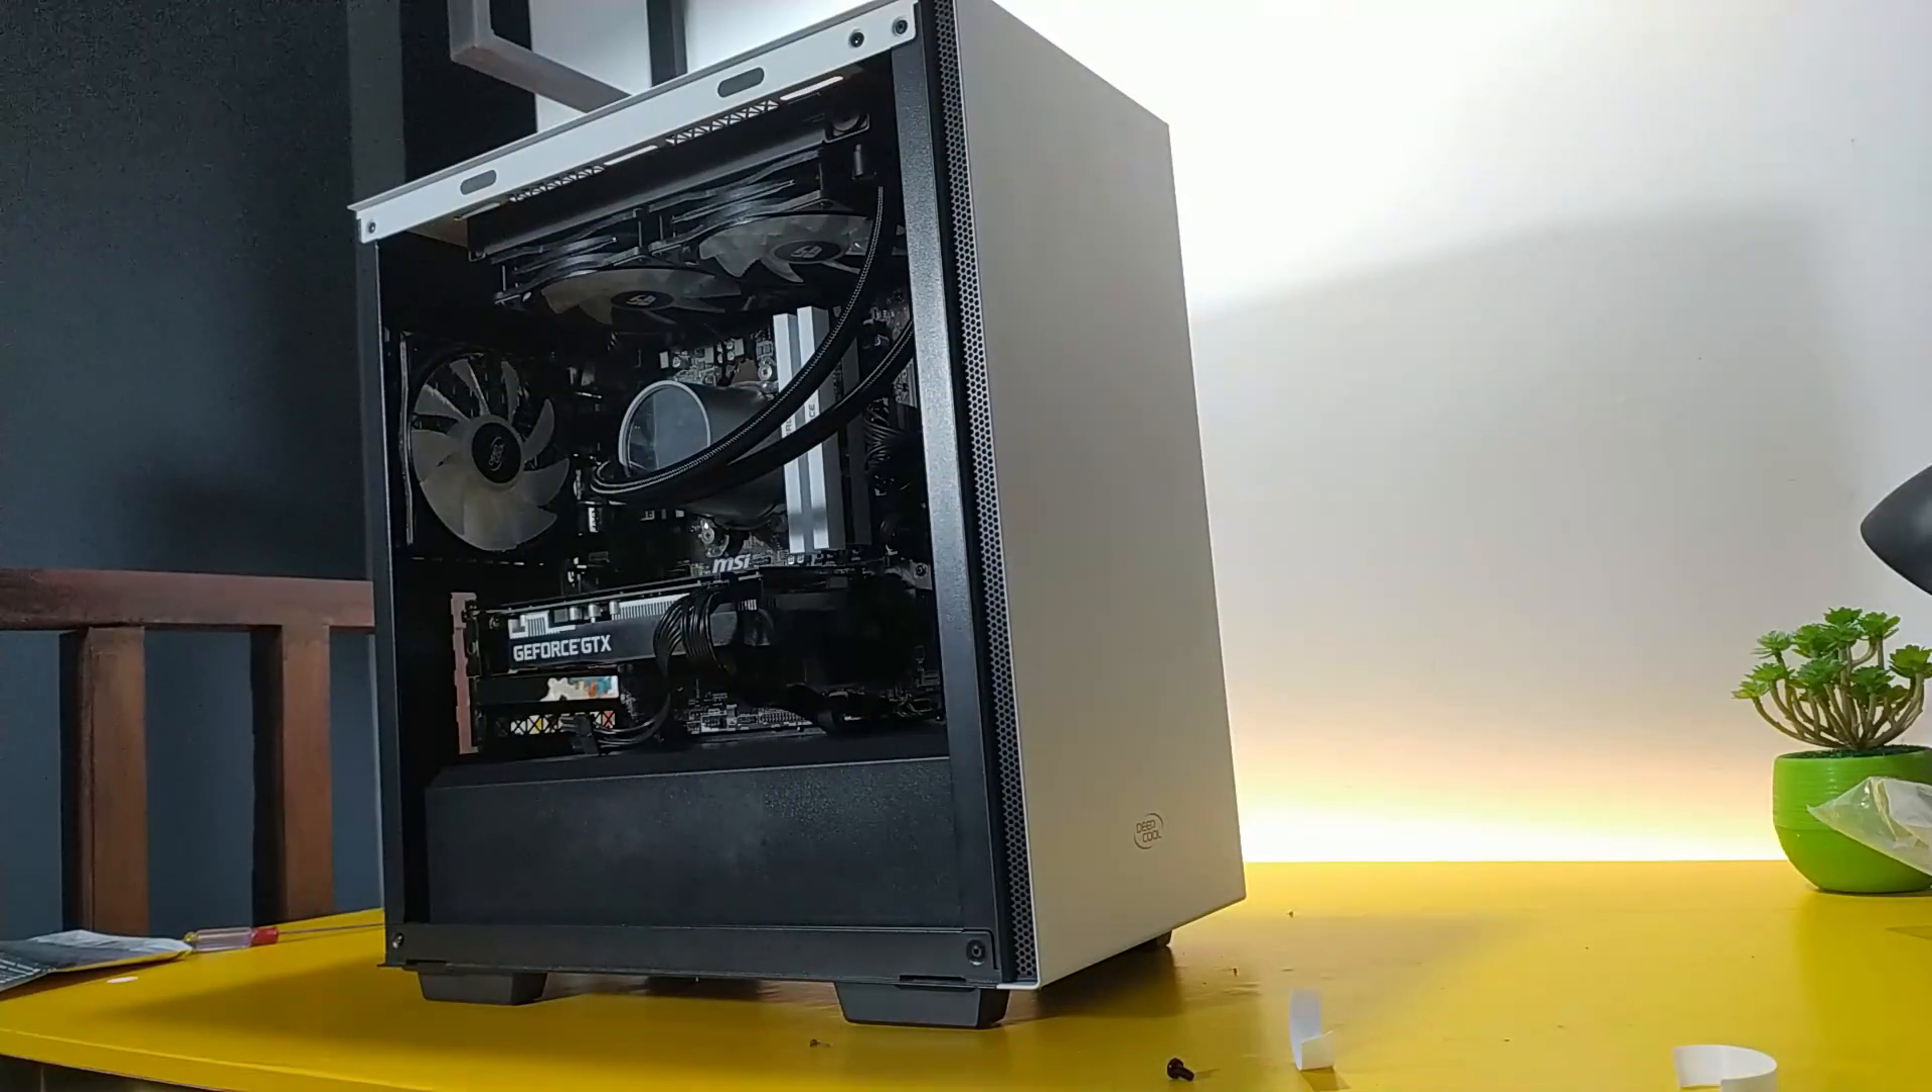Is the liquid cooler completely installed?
Yes.